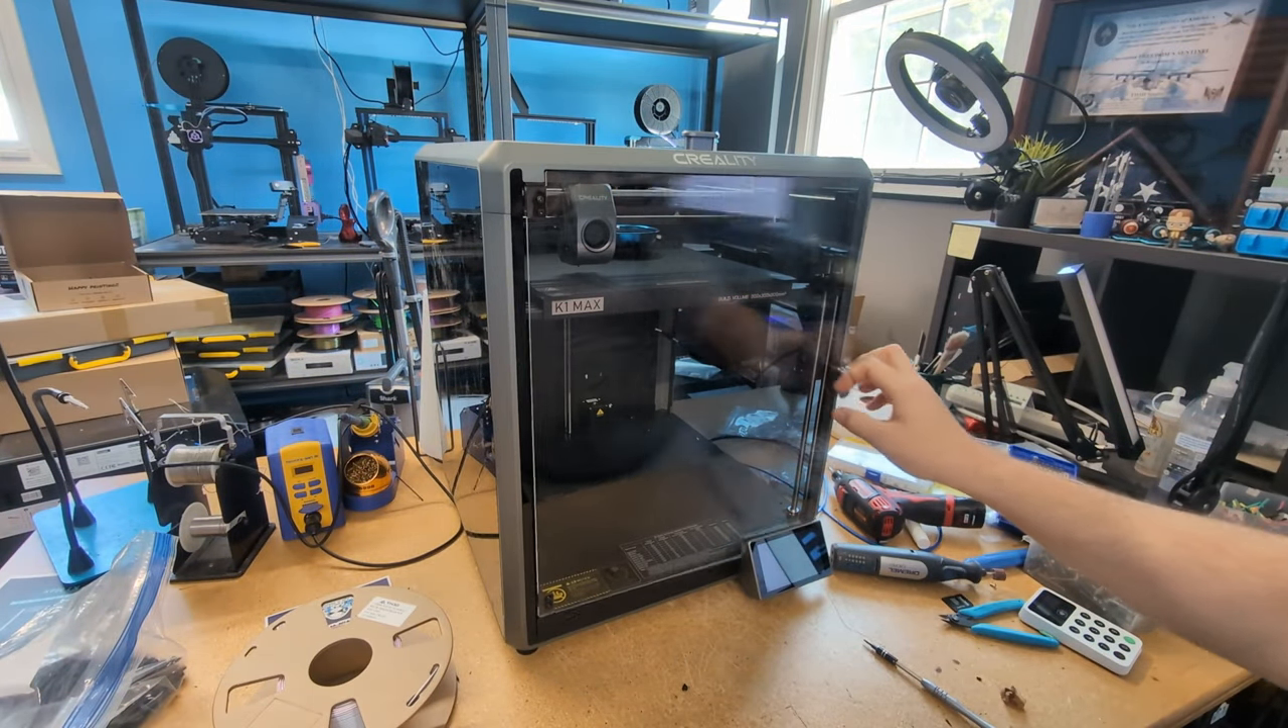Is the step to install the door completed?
Yes.